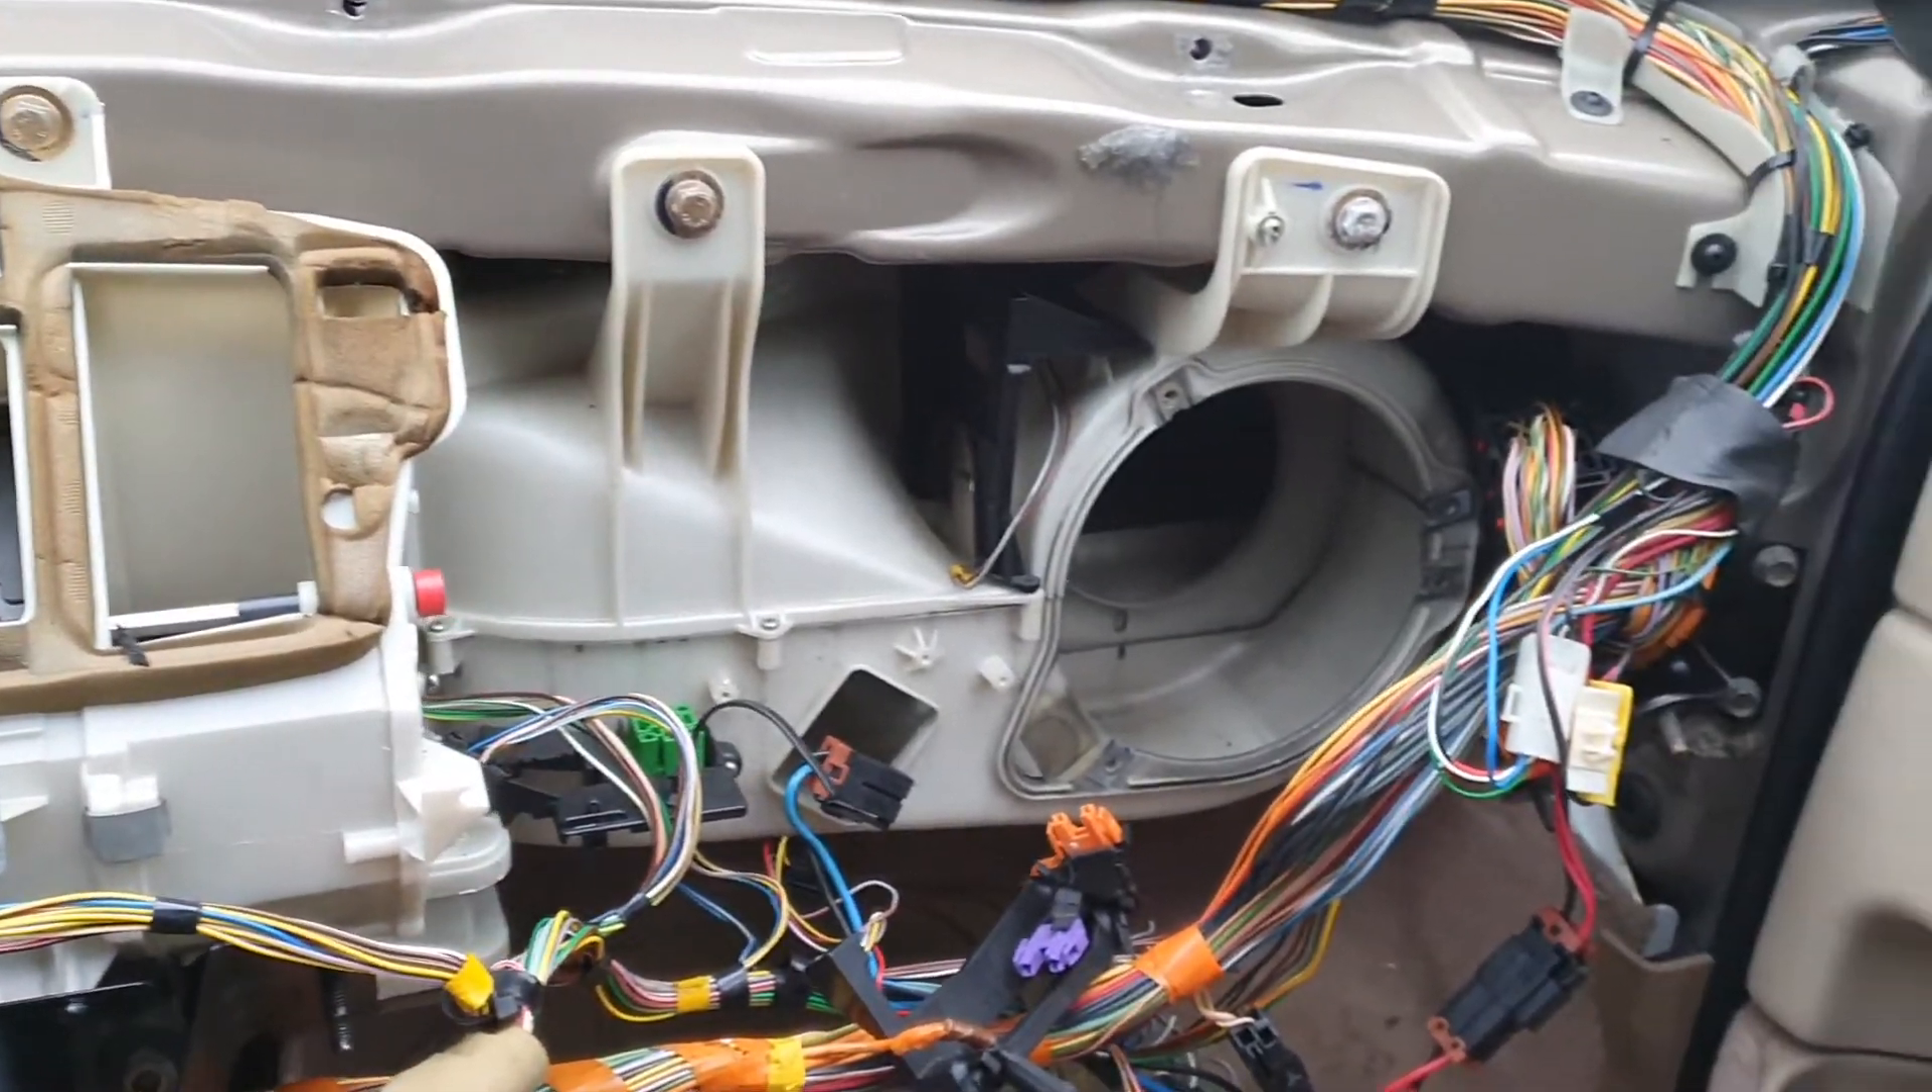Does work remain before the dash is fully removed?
No.